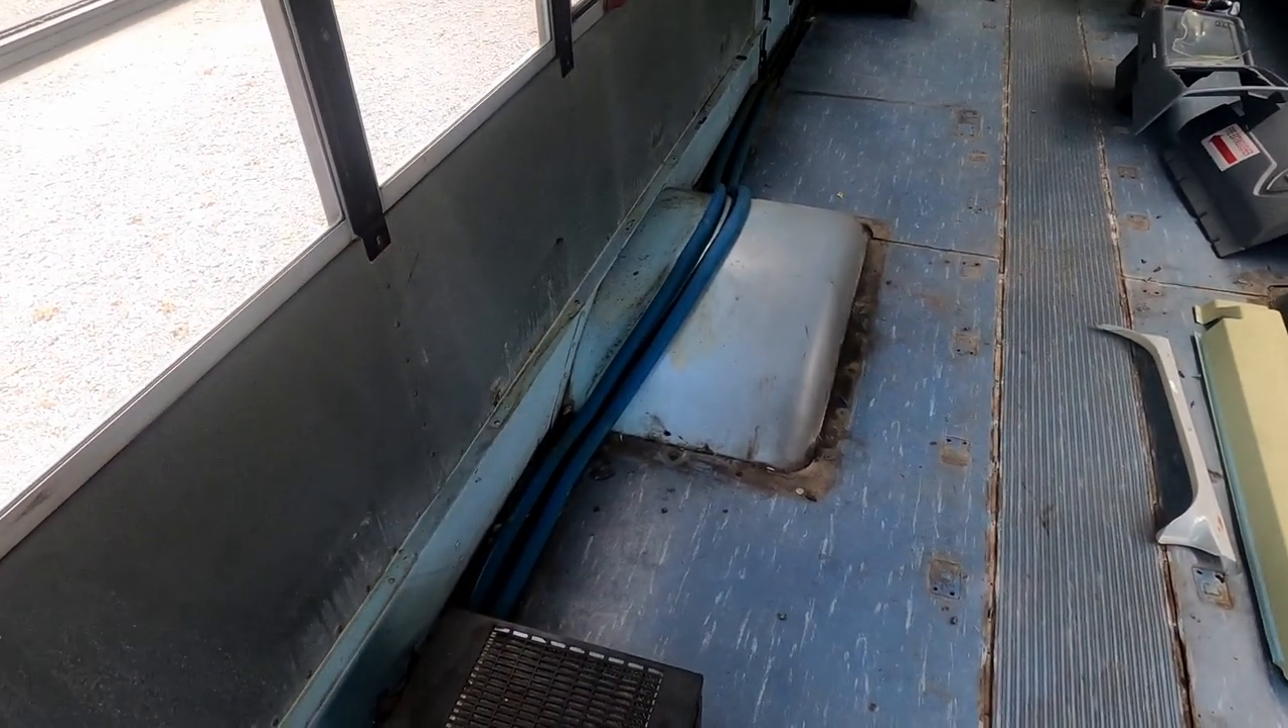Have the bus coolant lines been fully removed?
No.